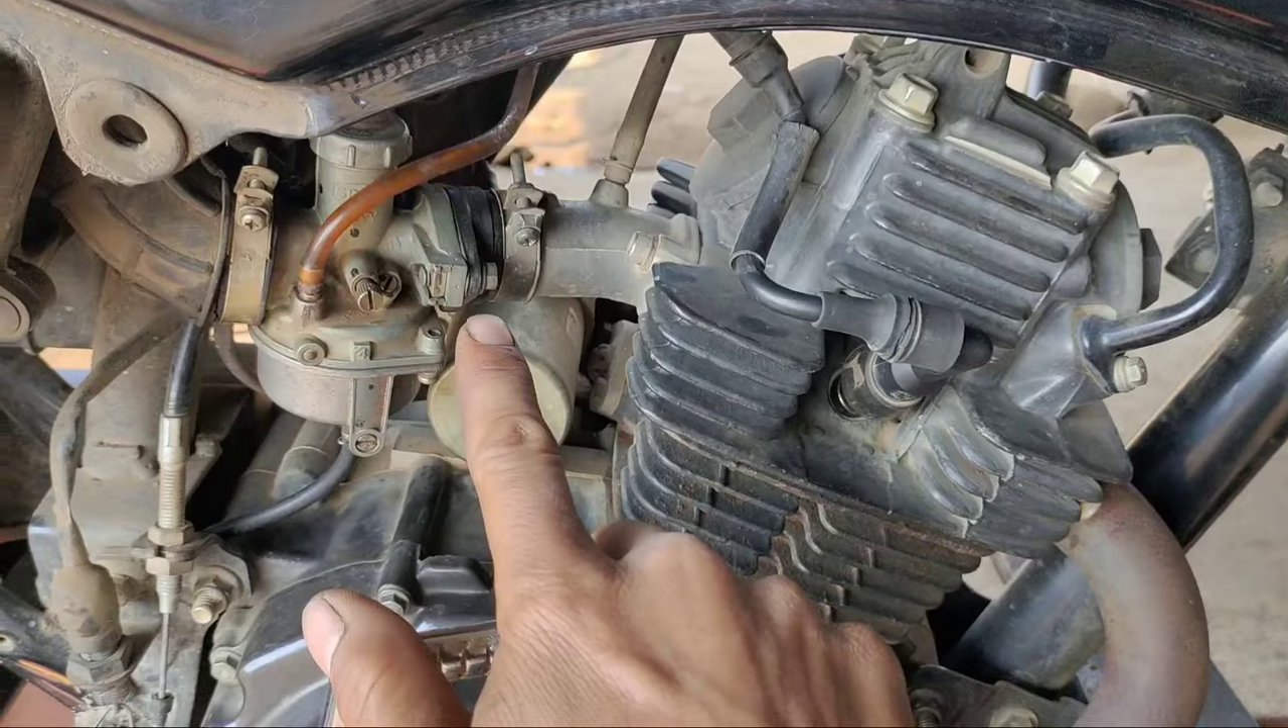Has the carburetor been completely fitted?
Yes.